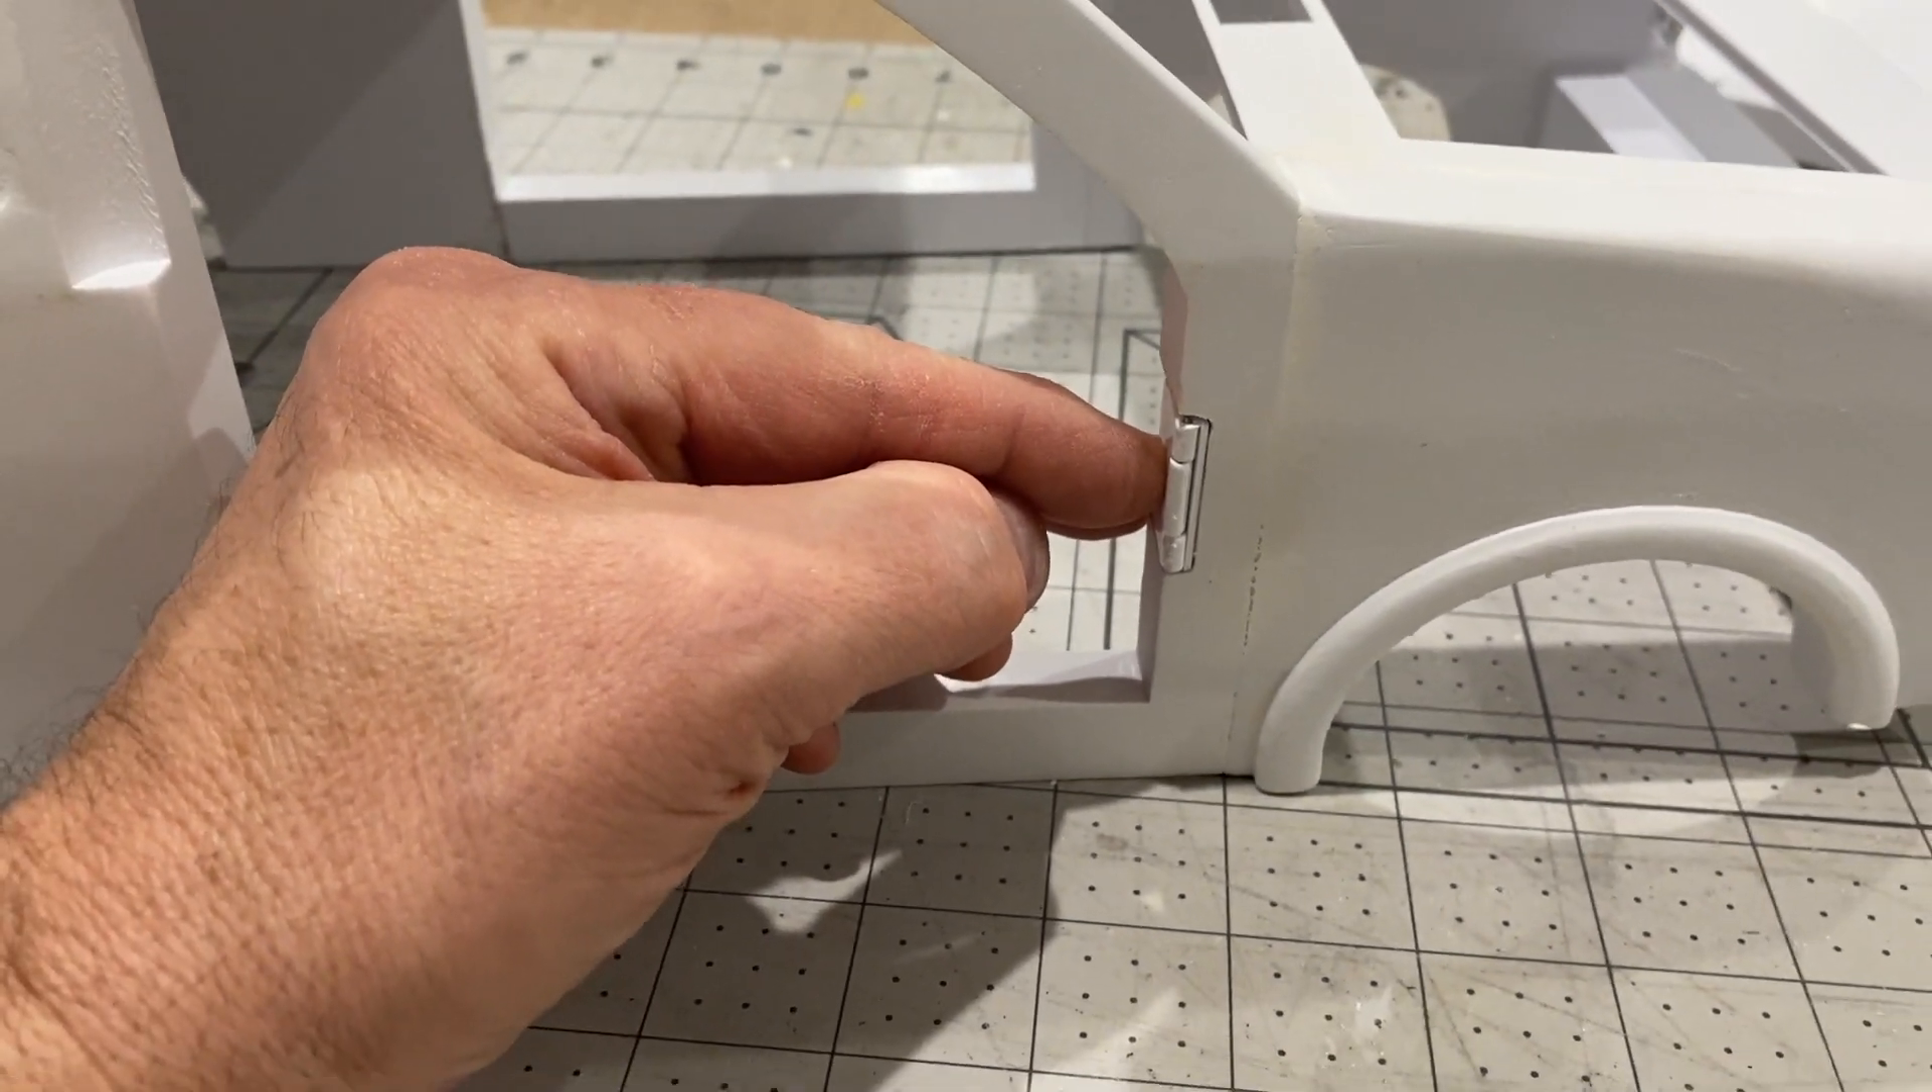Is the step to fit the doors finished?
No.